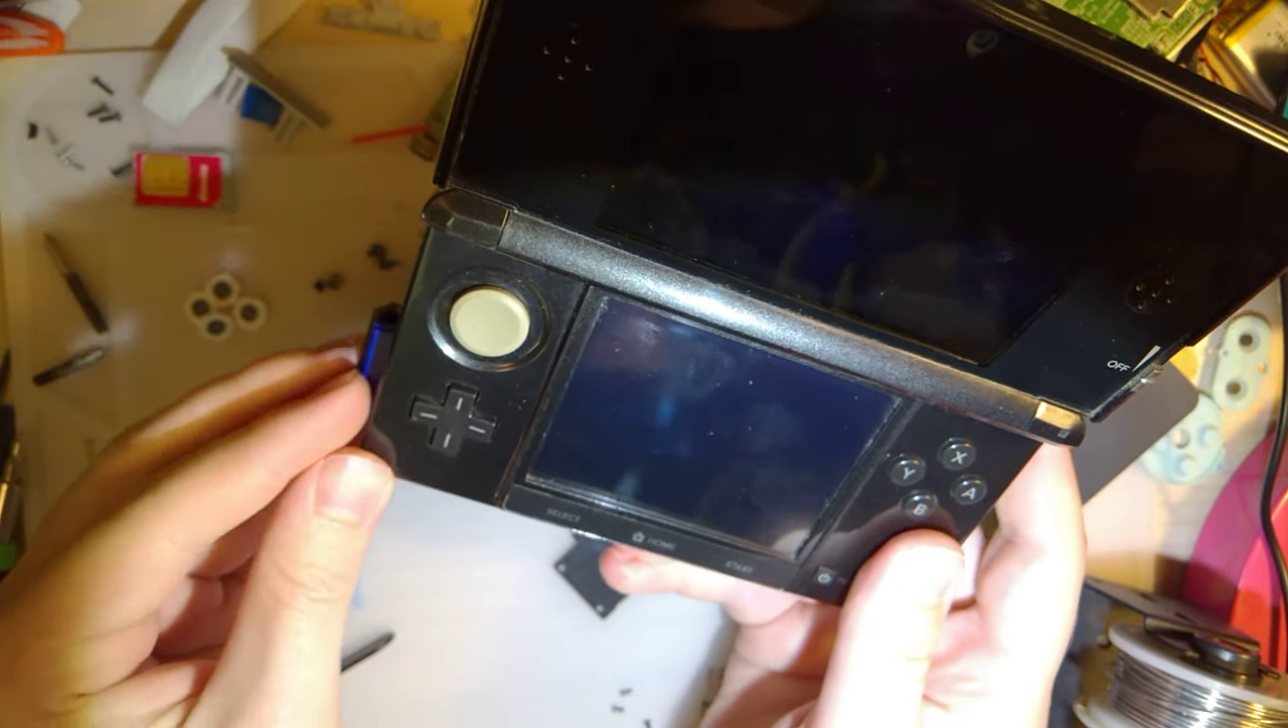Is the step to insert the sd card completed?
No.